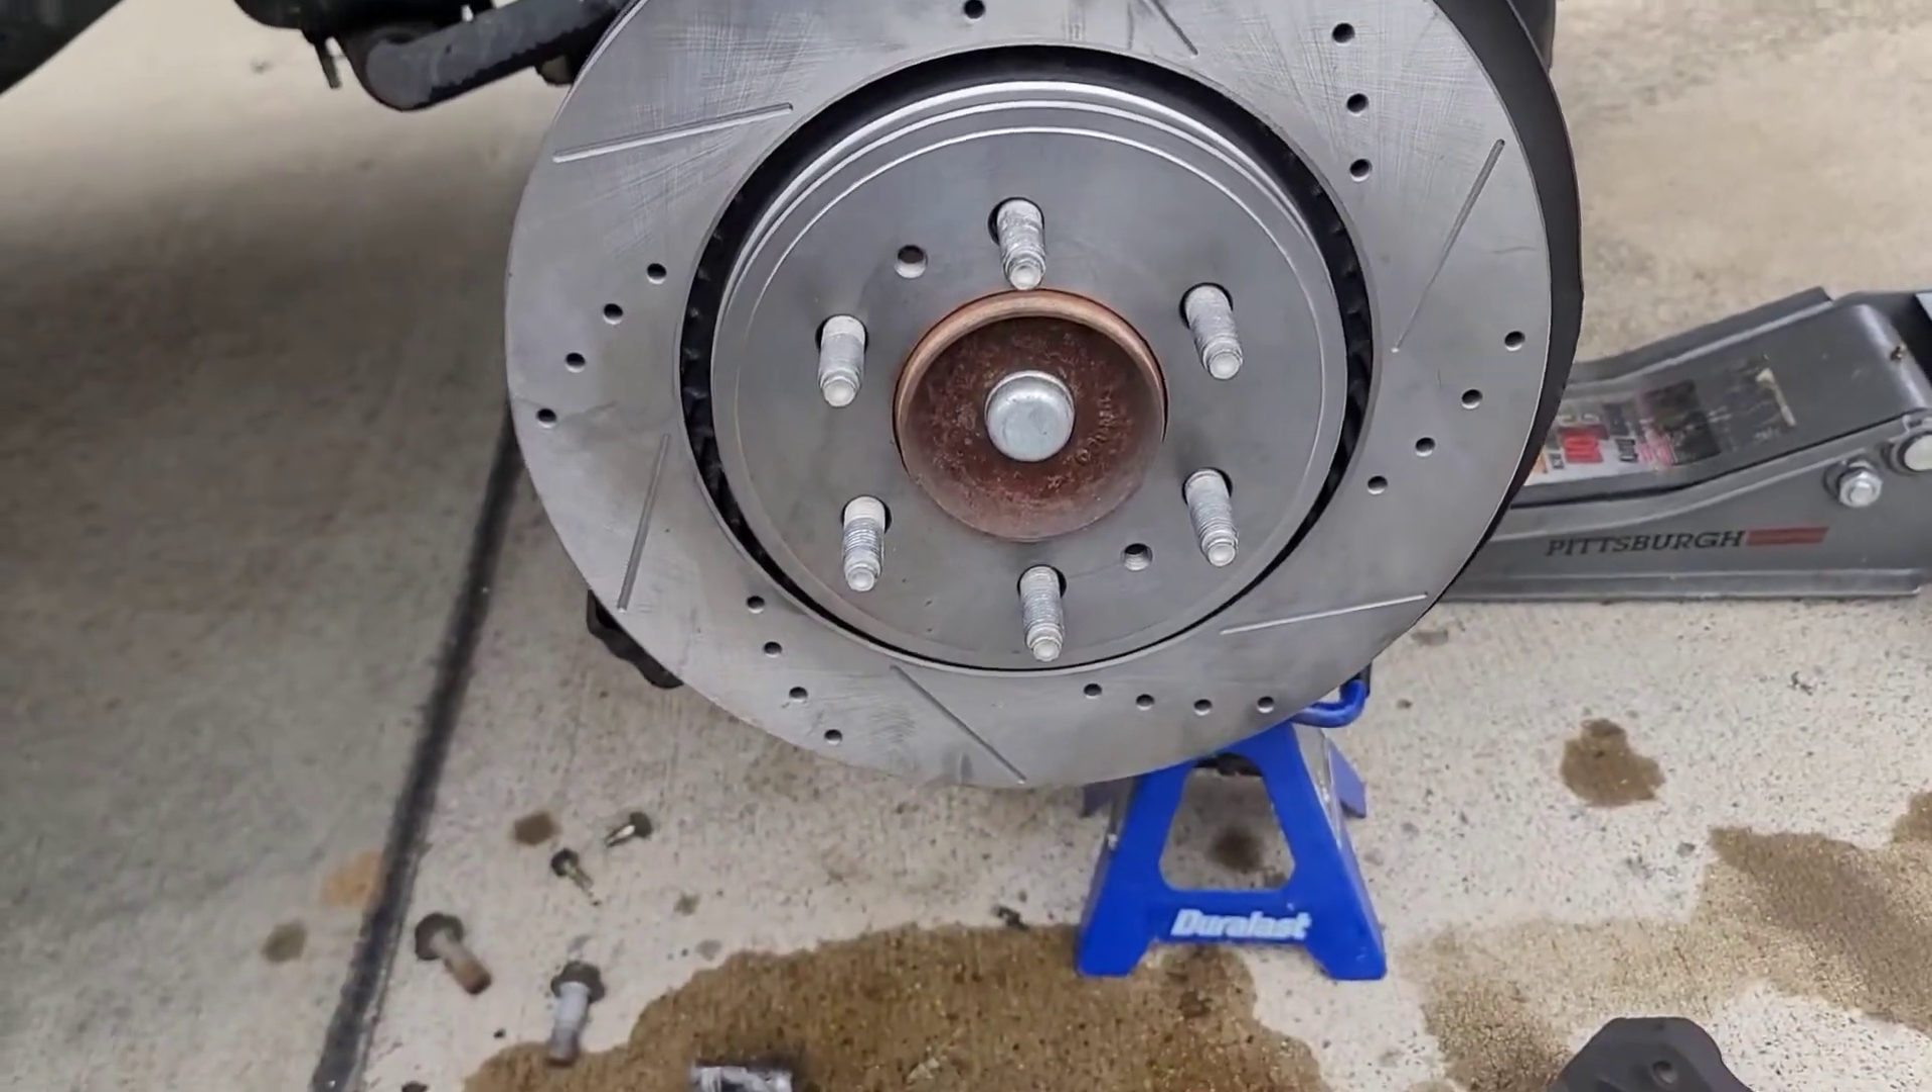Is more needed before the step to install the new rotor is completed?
No.